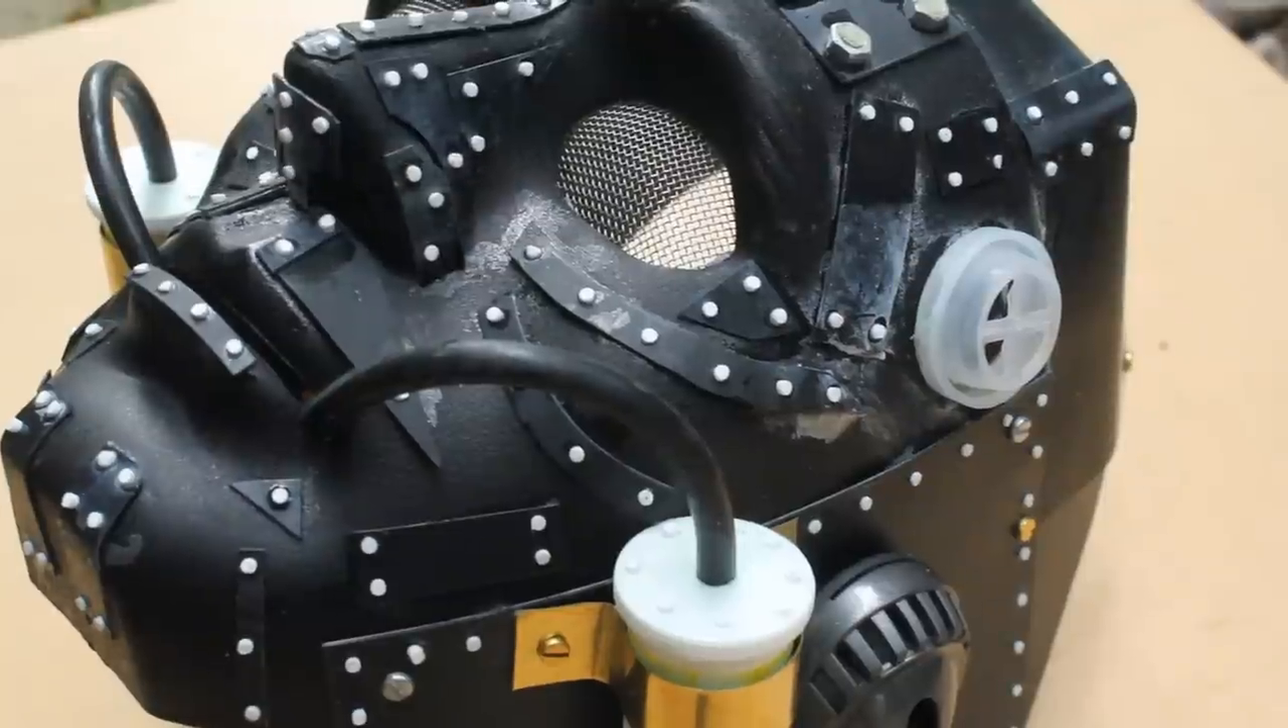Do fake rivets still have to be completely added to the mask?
No.